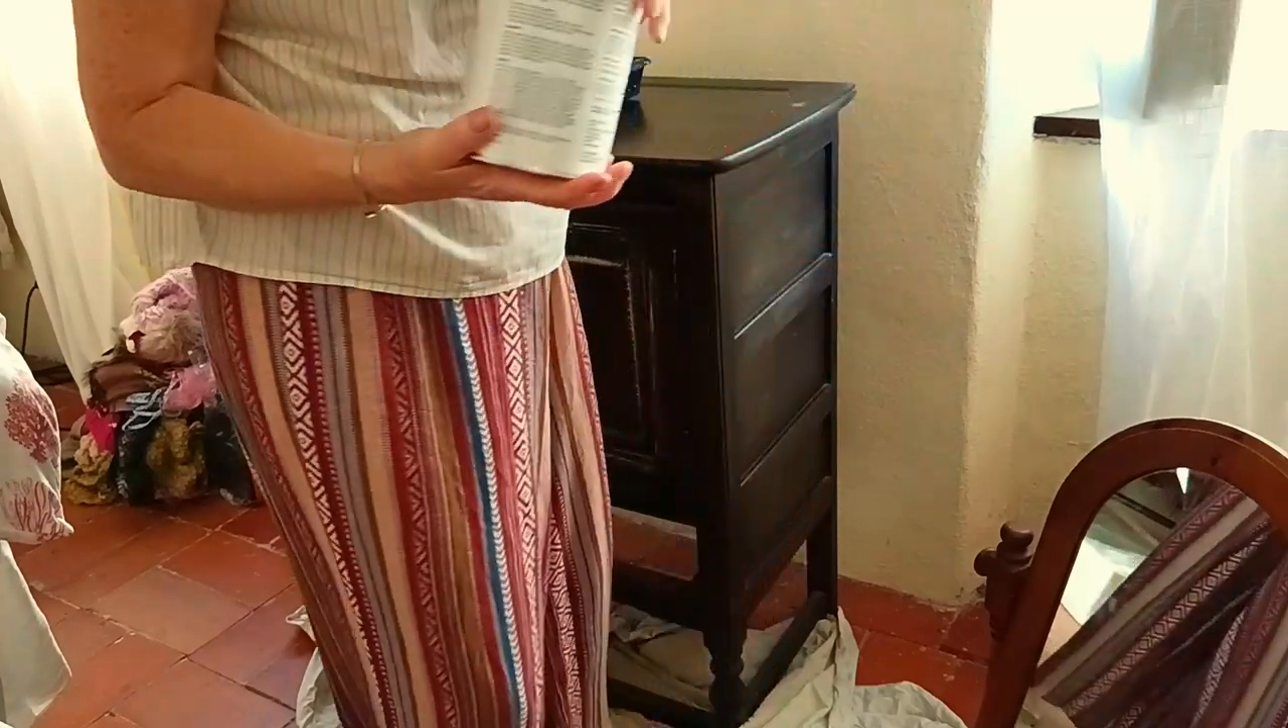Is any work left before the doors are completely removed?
Yes.